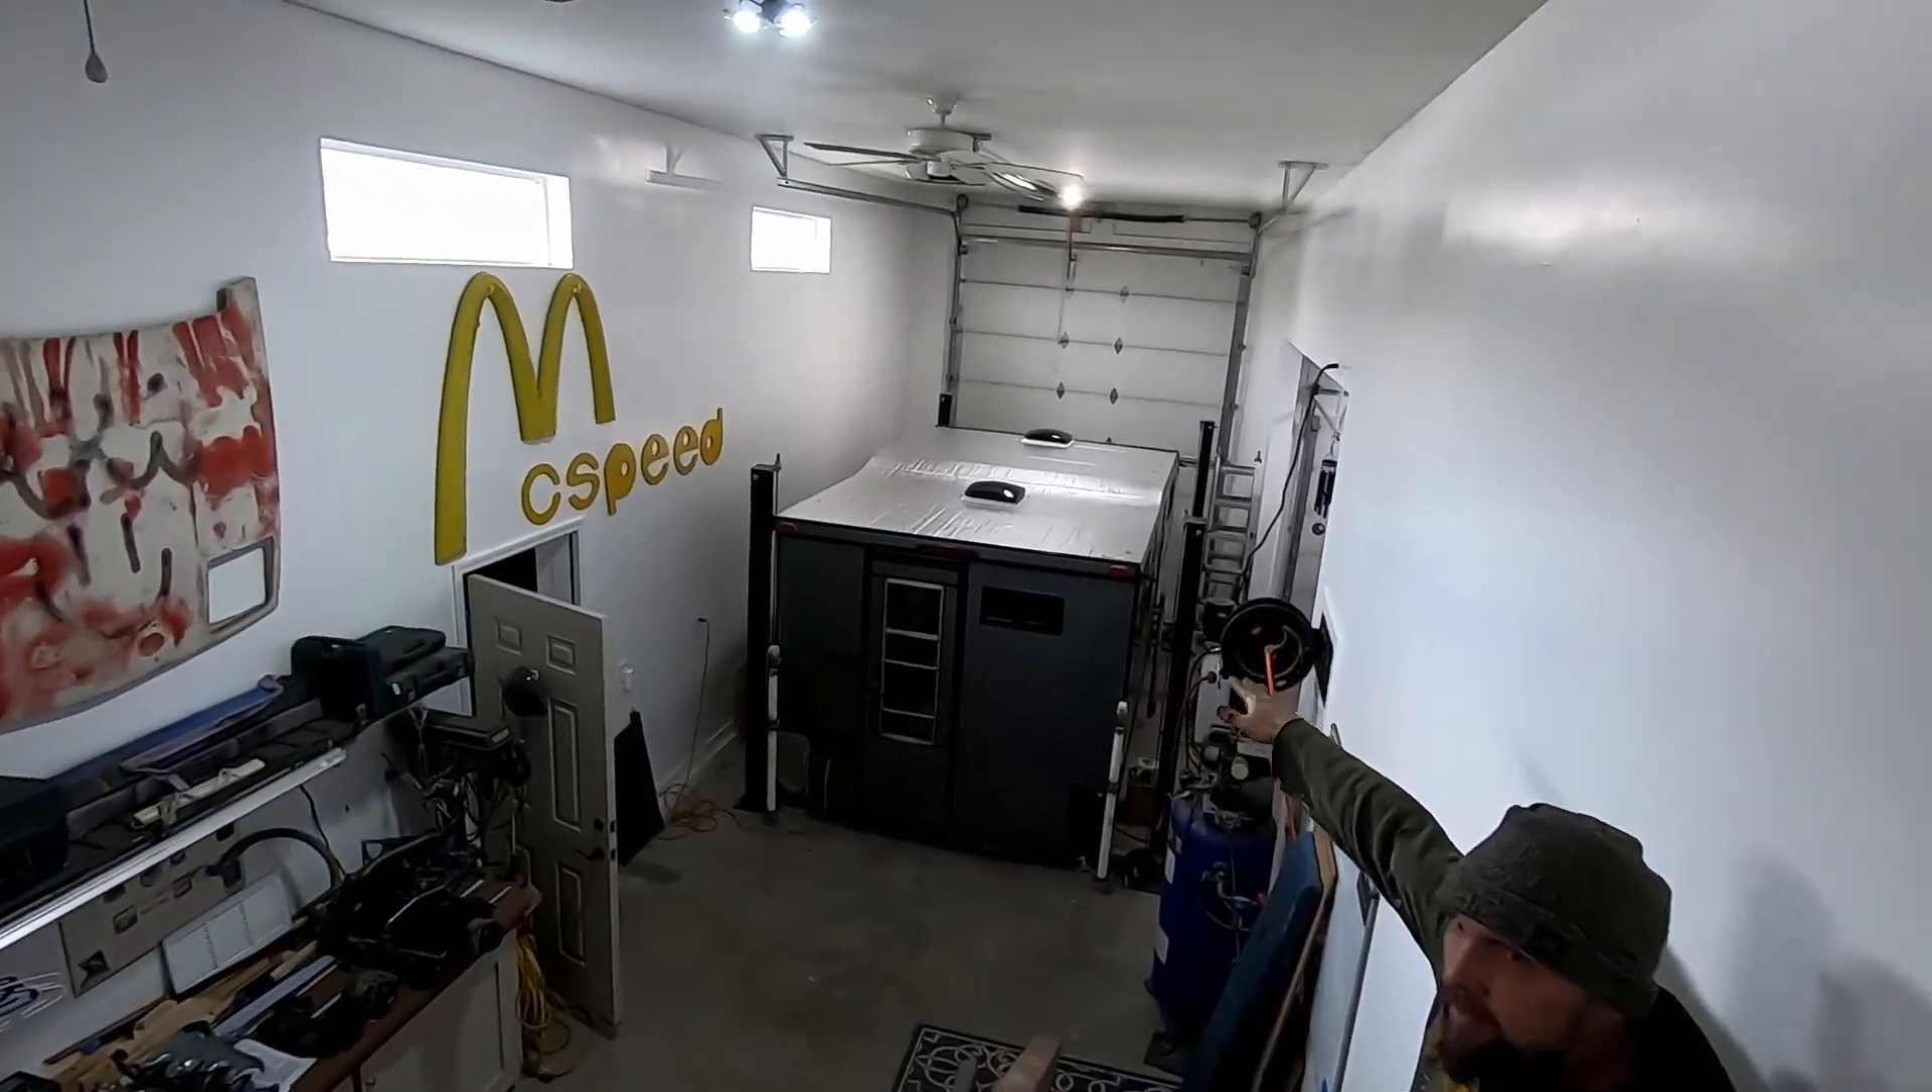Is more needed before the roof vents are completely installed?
No.